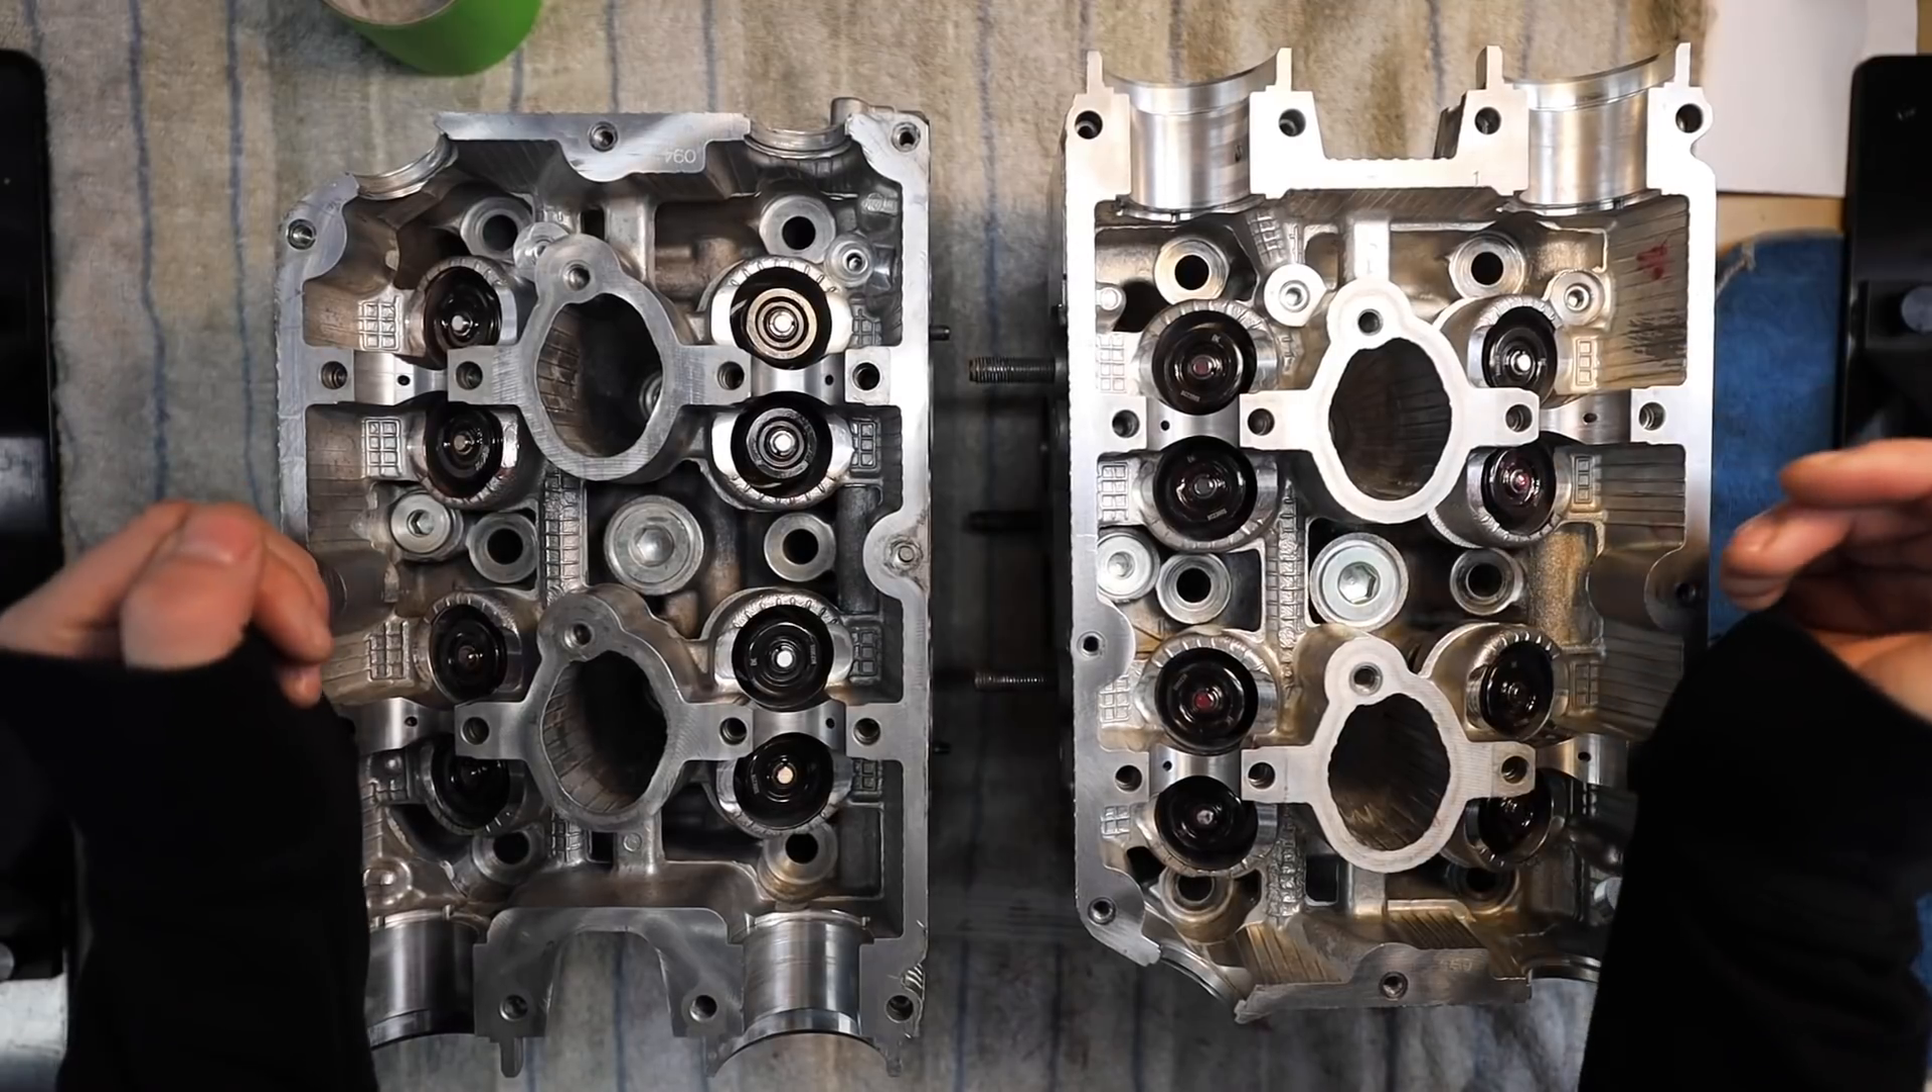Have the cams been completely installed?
No.